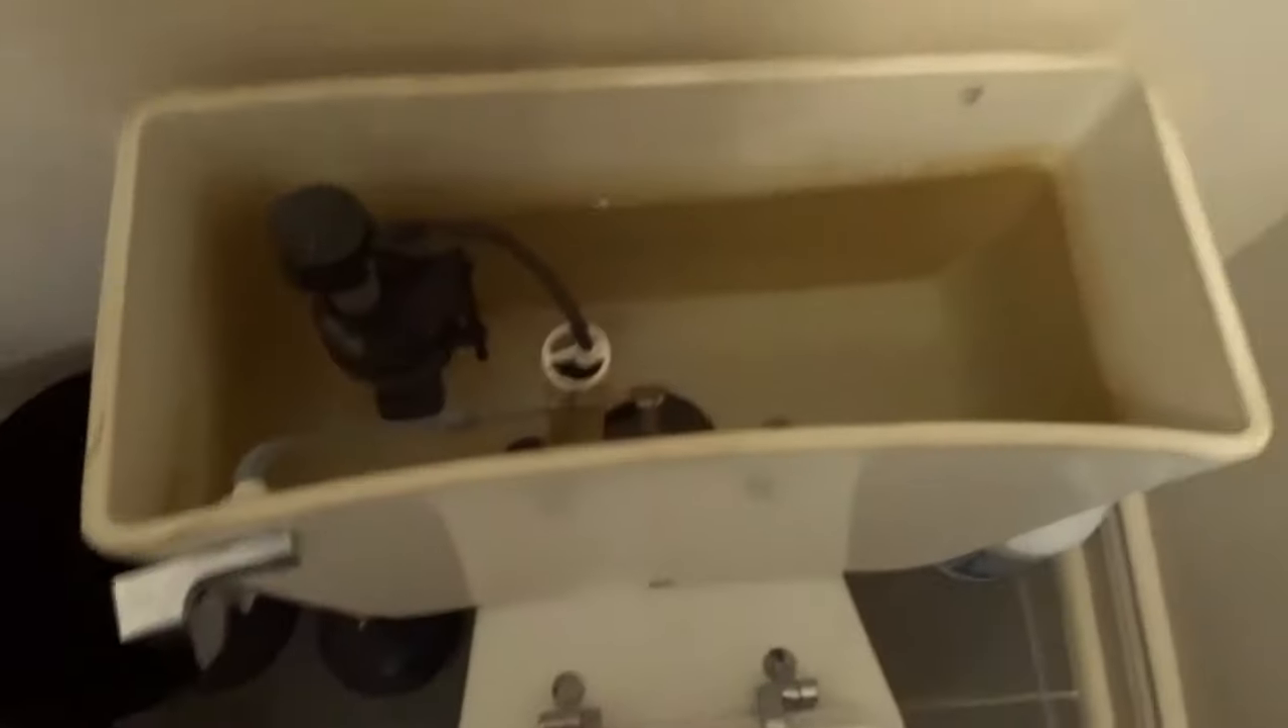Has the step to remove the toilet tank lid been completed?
Yes.